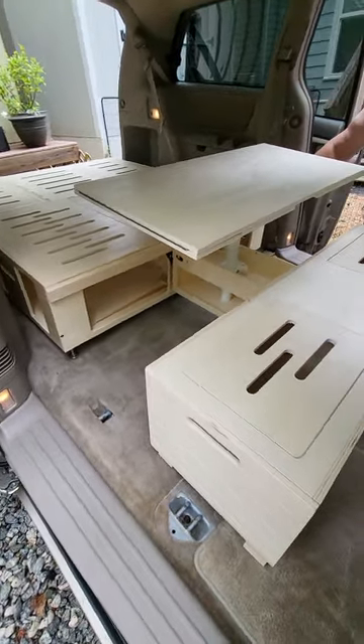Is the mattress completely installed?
No.